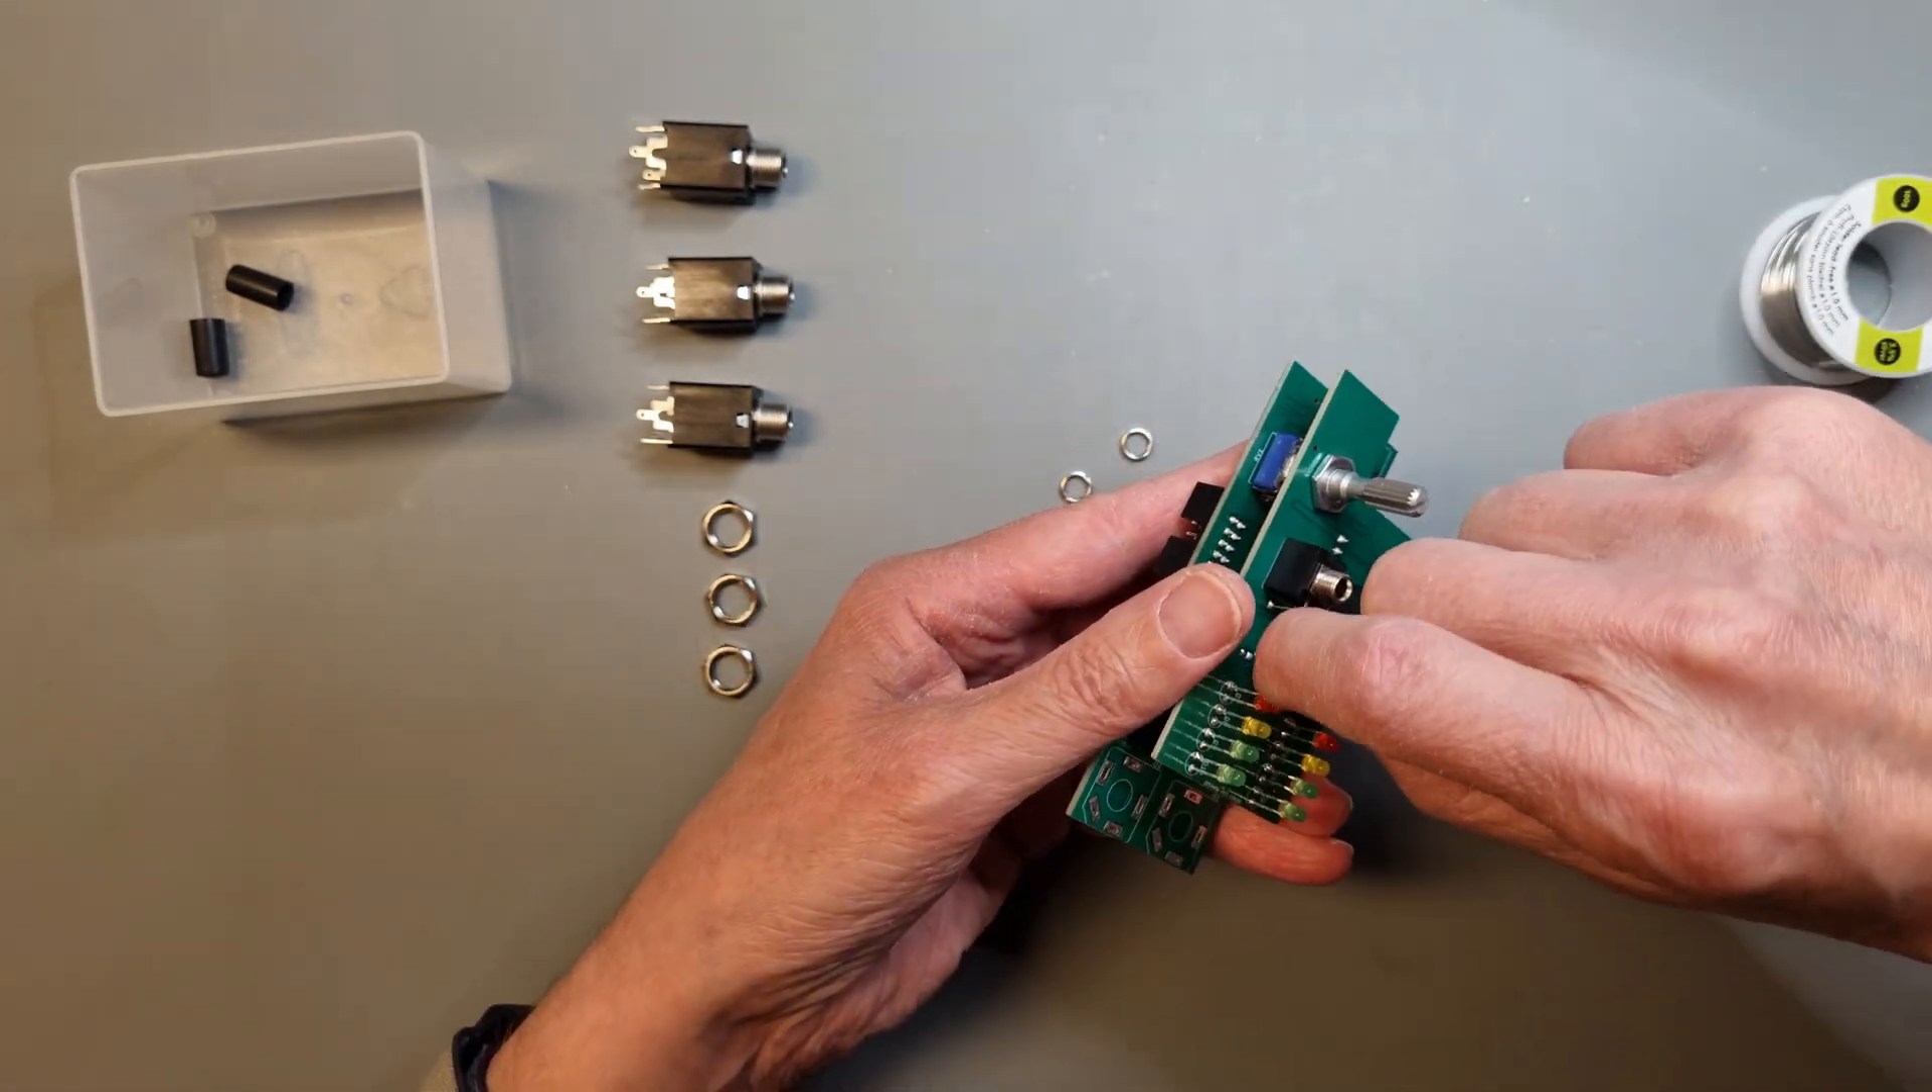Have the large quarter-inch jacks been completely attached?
No.